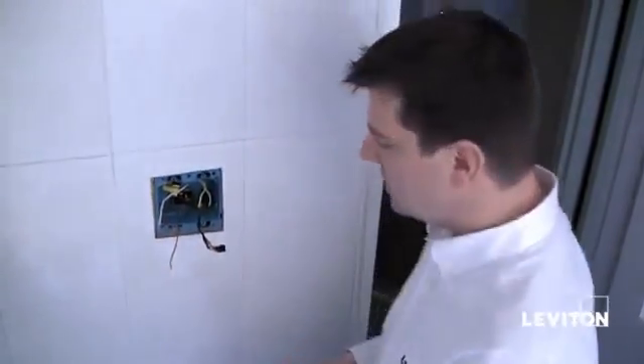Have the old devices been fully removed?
Yes.